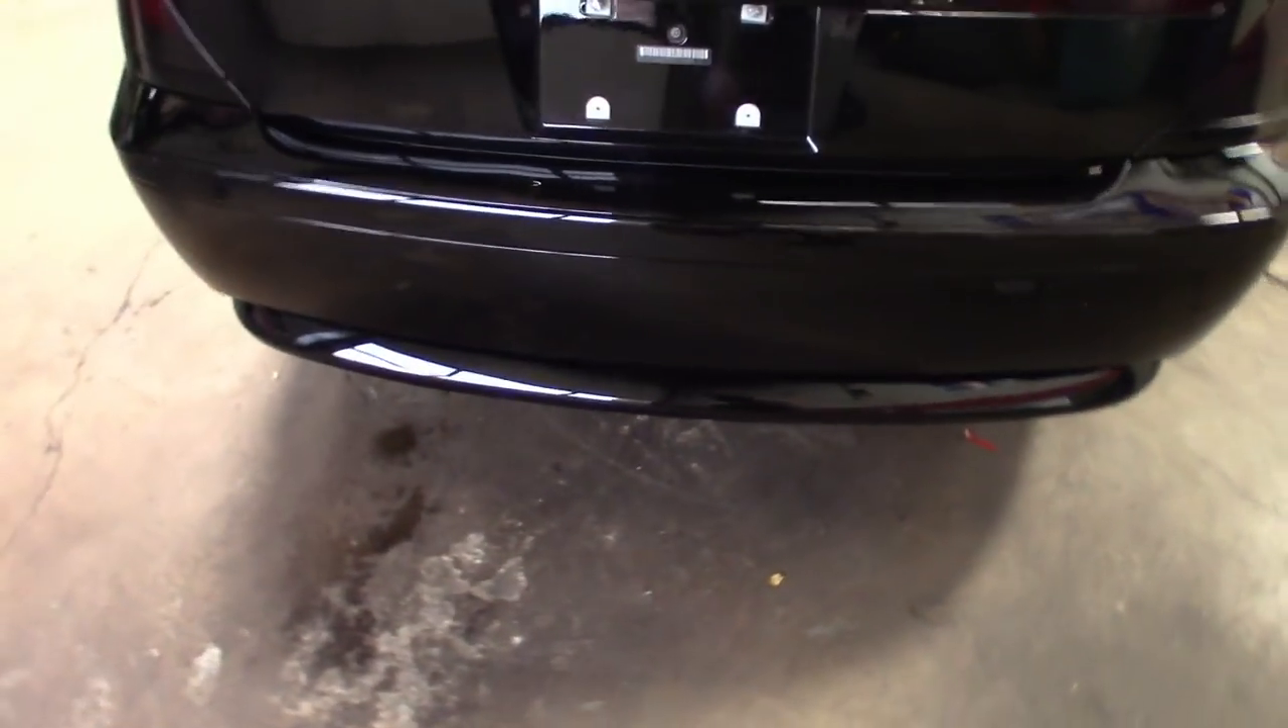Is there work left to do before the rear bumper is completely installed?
No.